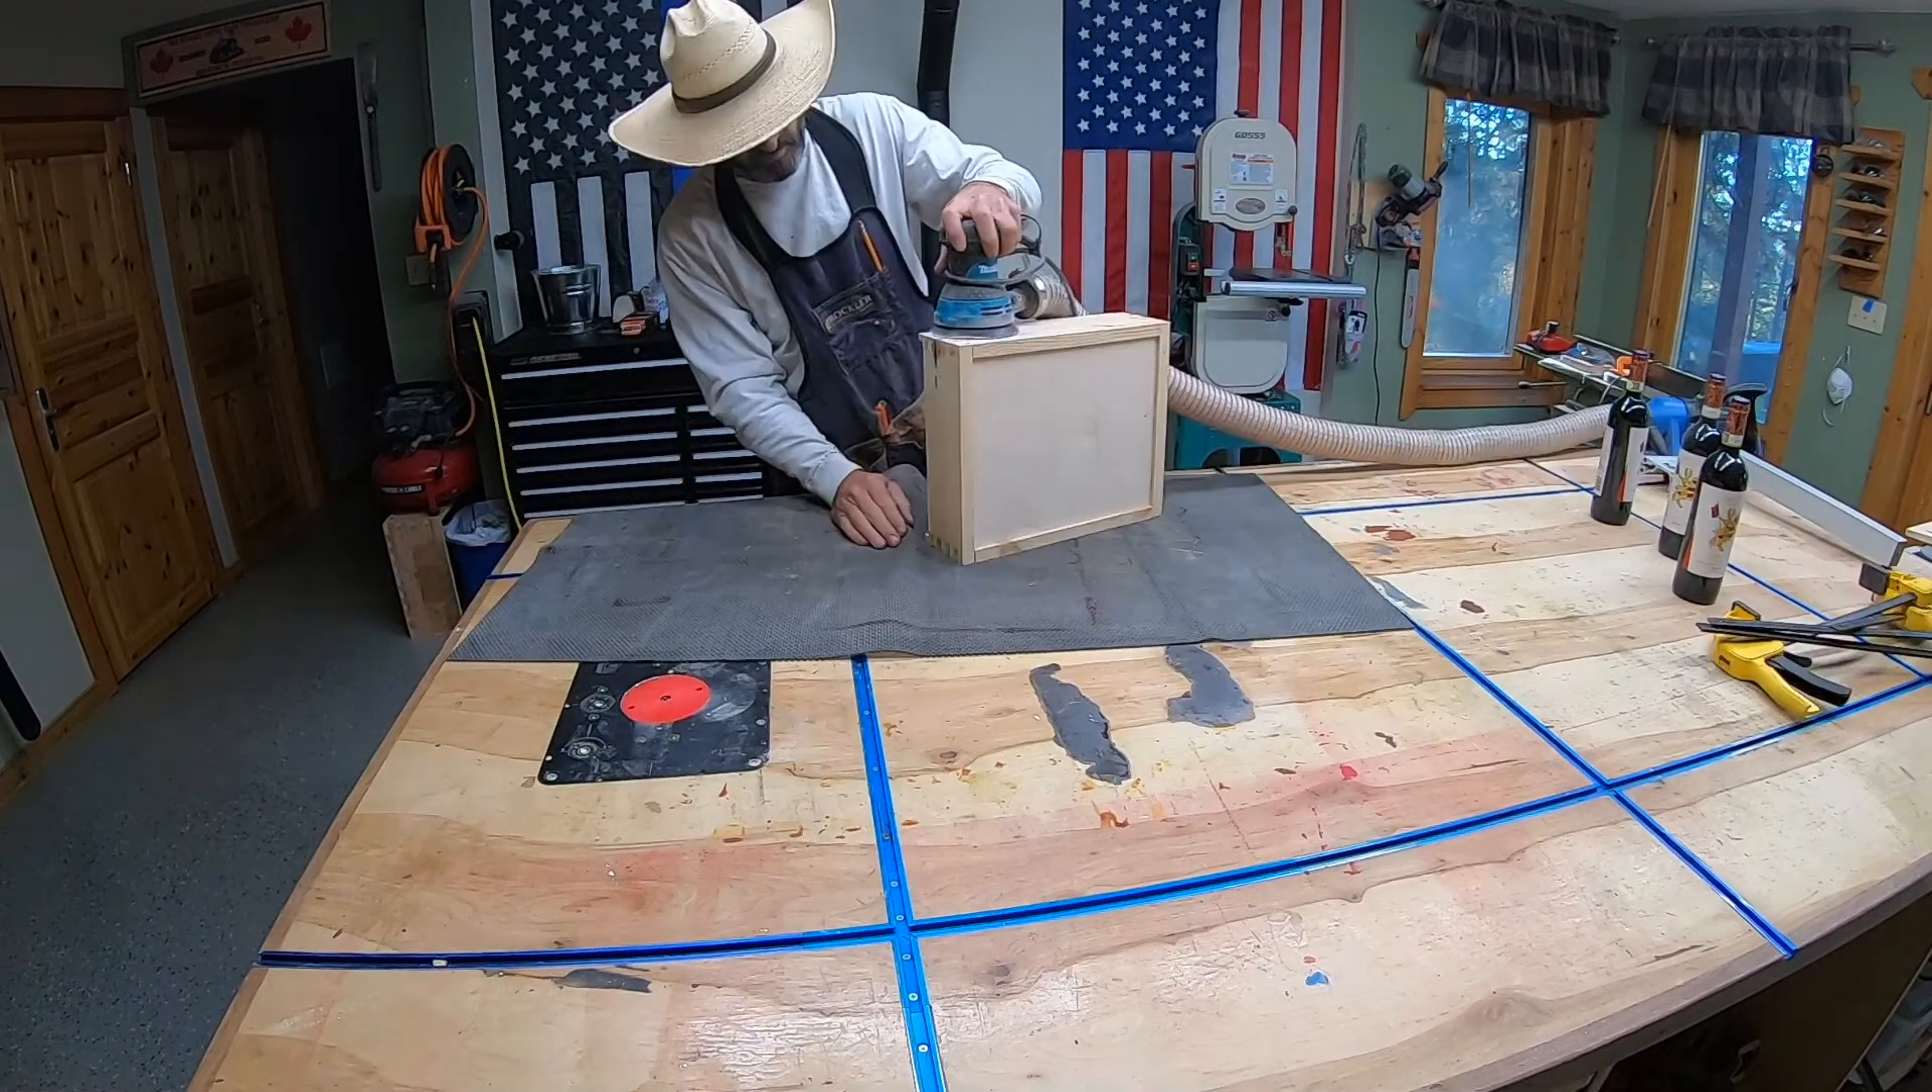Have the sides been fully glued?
Yes.